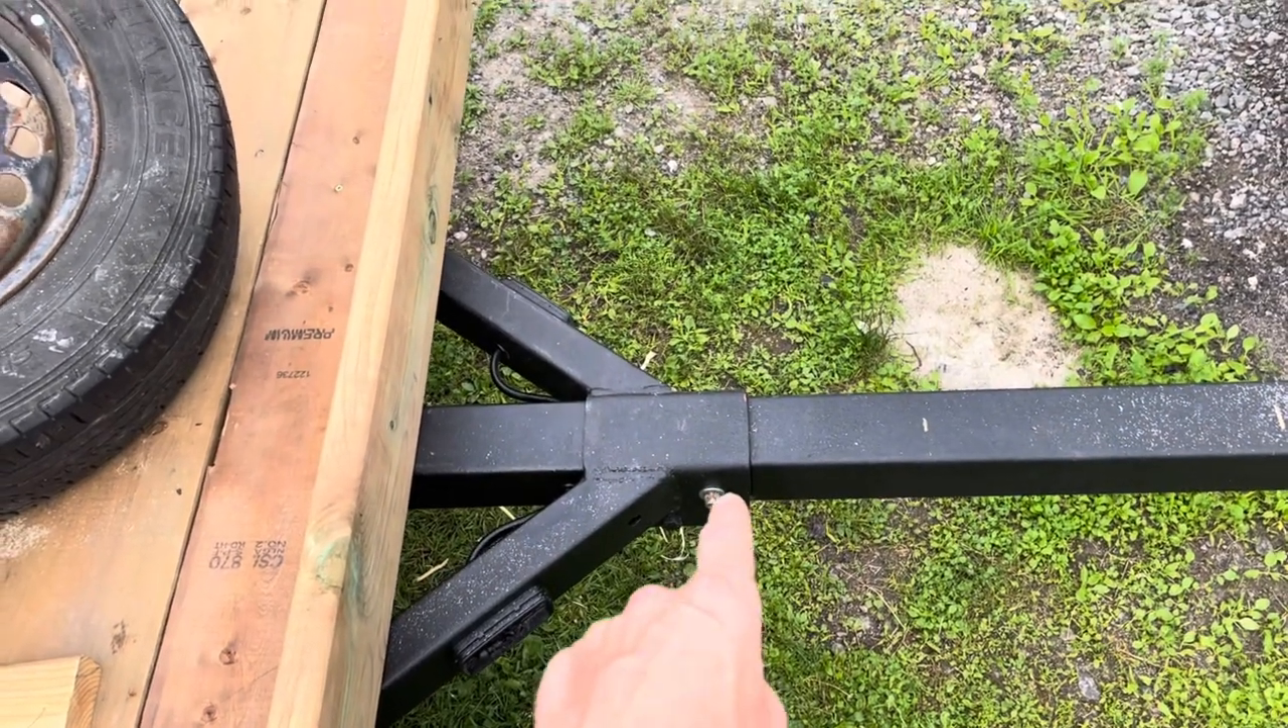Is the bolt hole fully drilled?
Yes.